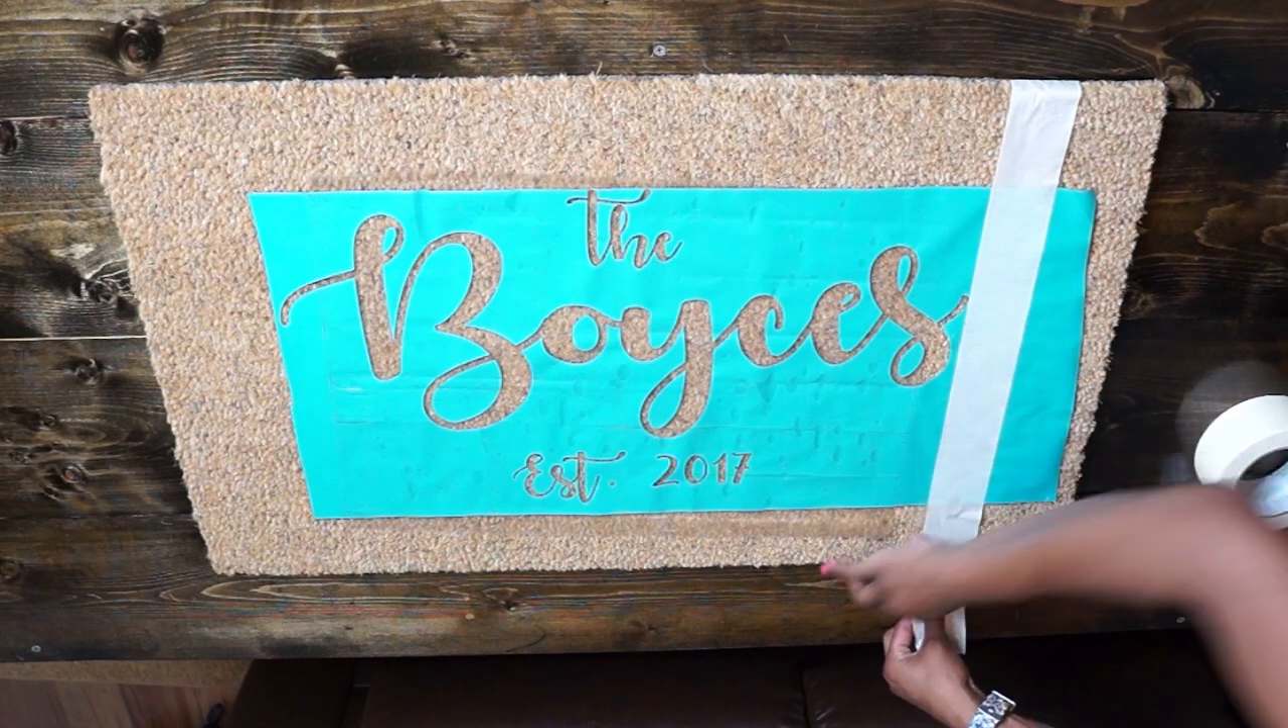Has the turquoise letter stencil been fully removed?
No.